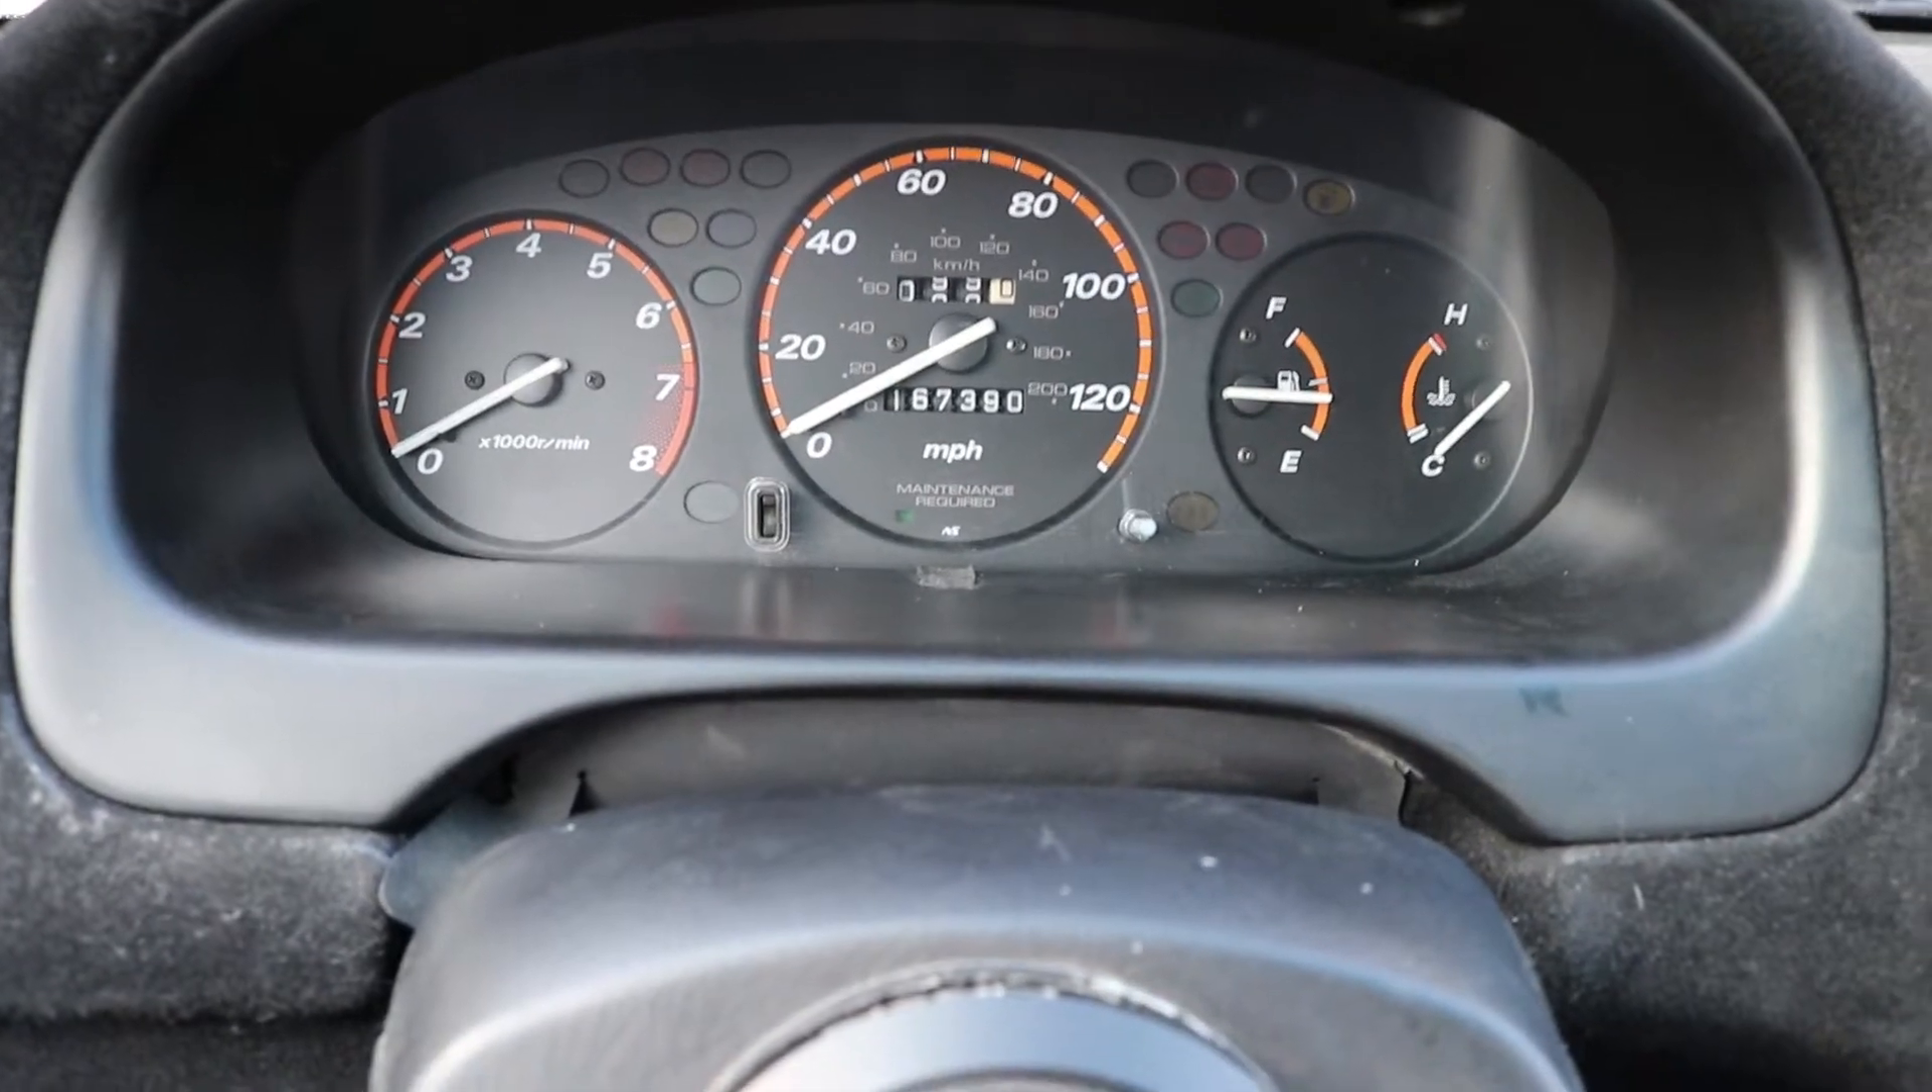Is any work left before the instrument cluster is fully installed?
No.